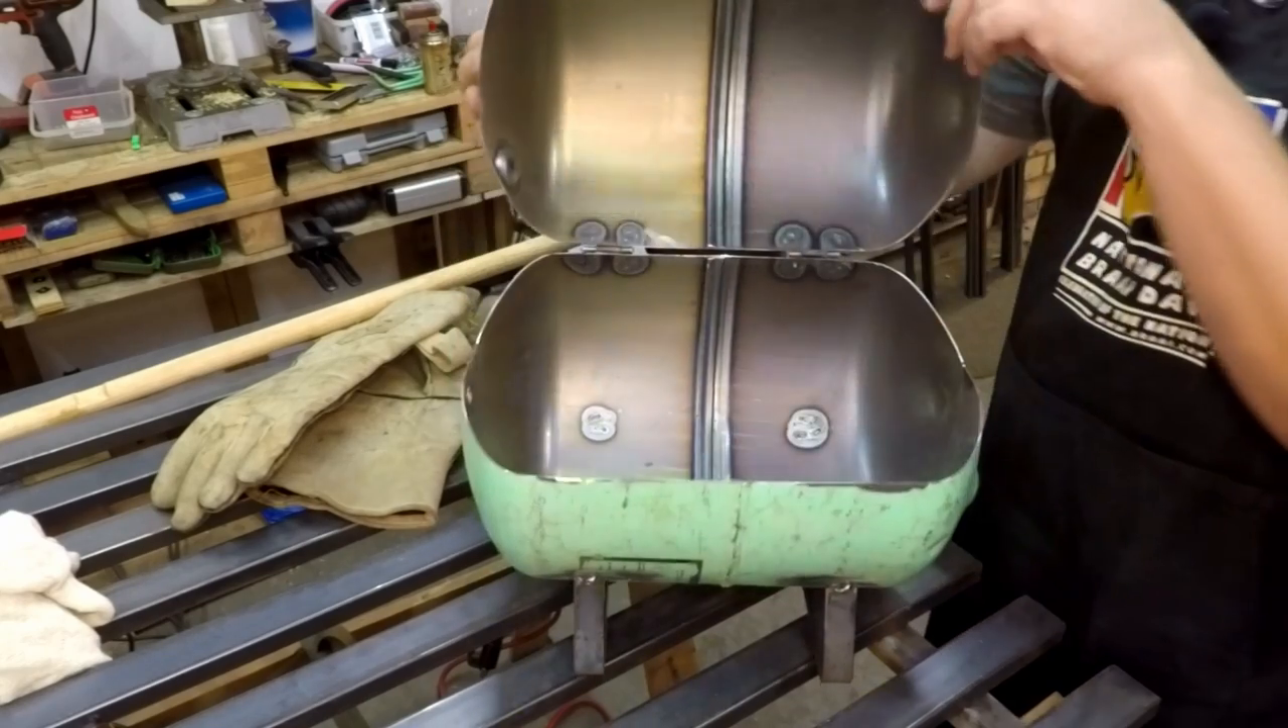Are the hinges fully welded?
Yes.